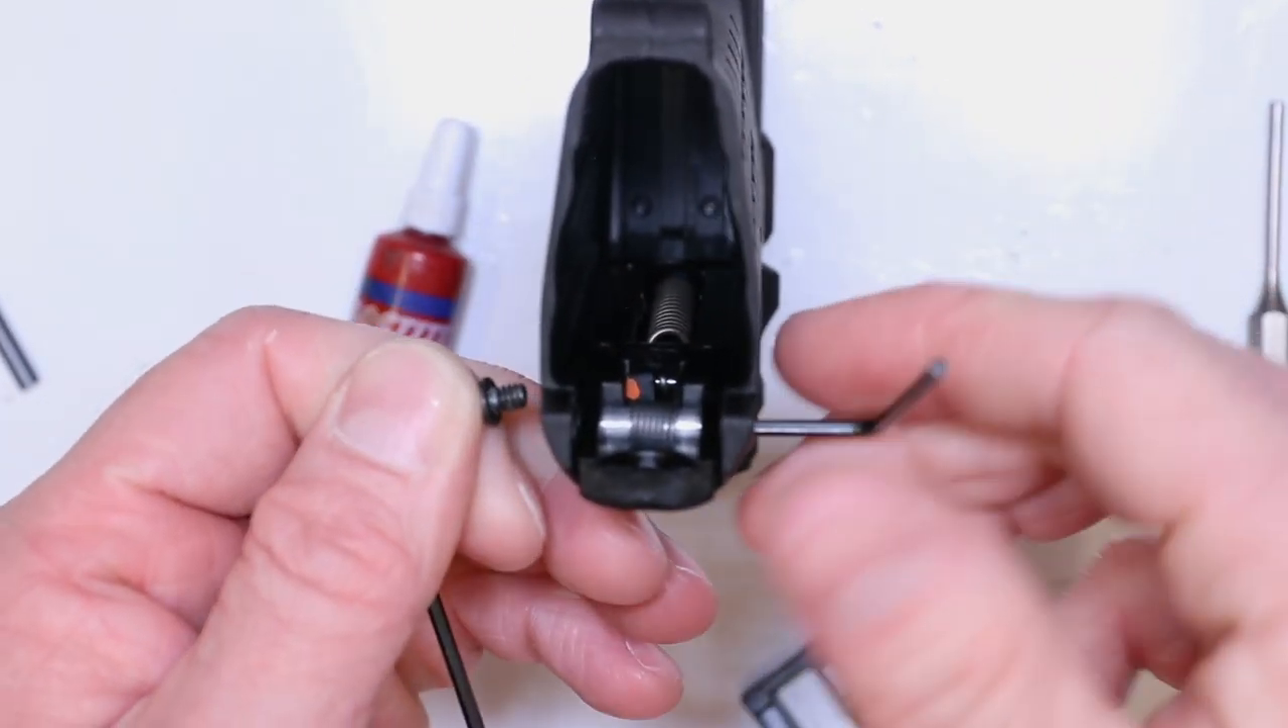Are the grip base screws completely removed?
No.